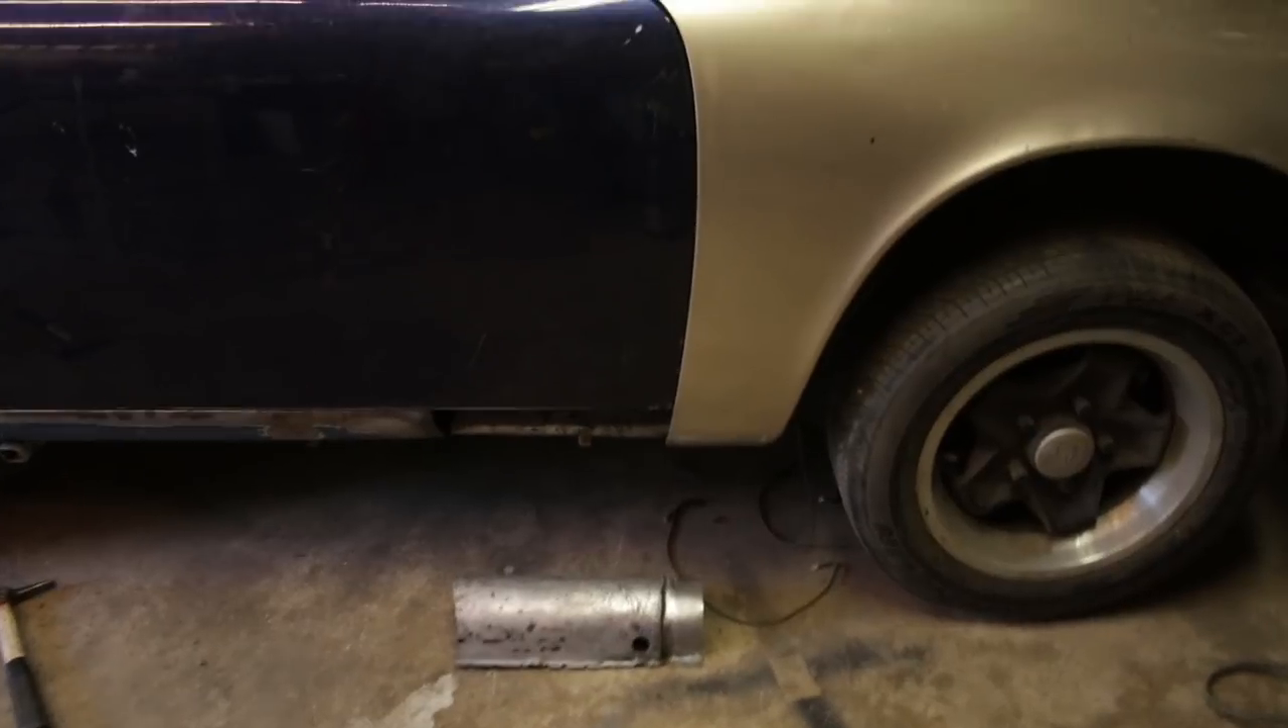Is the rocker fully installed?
No.